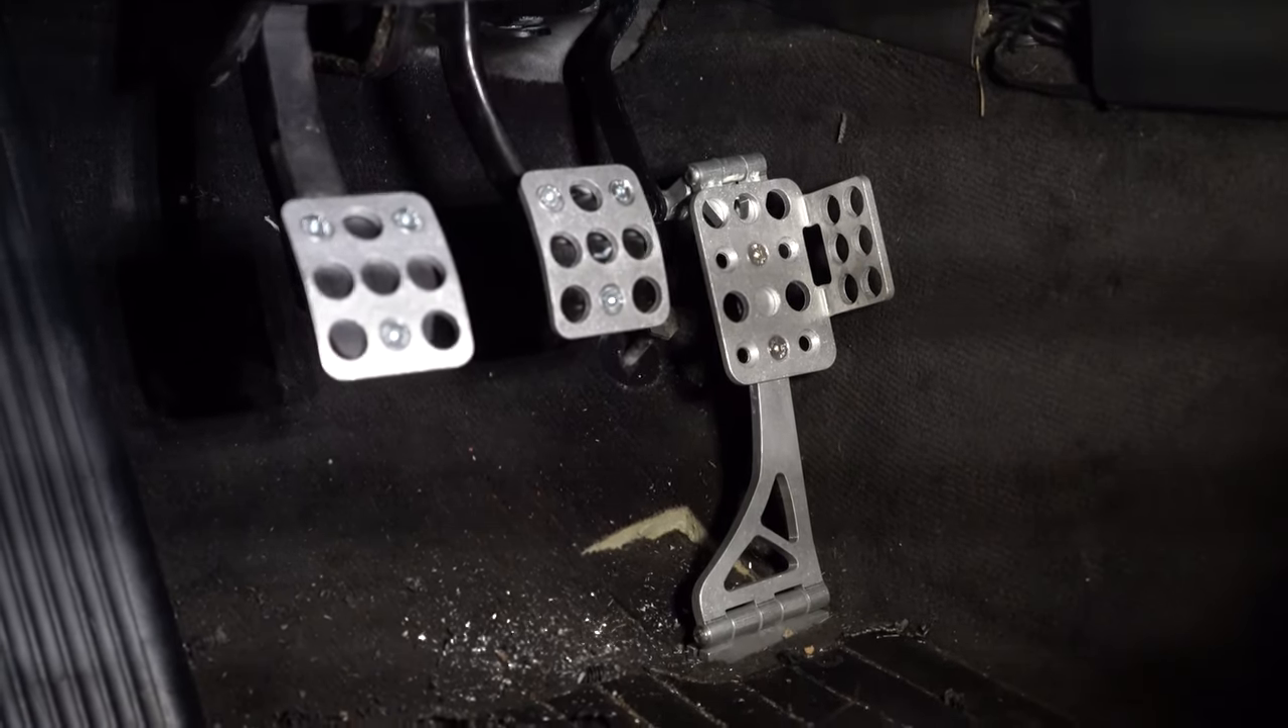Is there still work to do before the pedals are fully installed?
No.